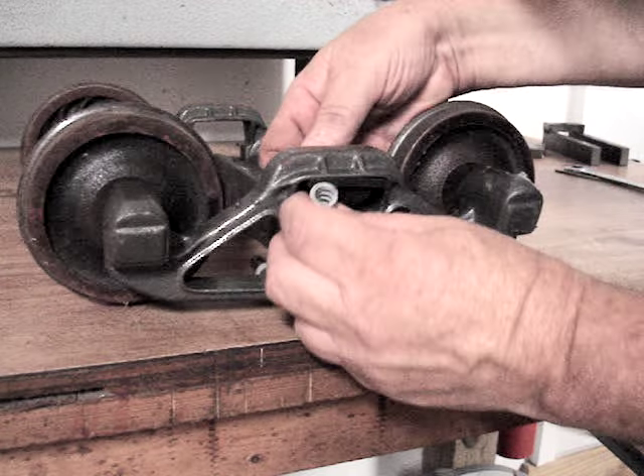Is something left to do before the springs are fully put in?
Yes.